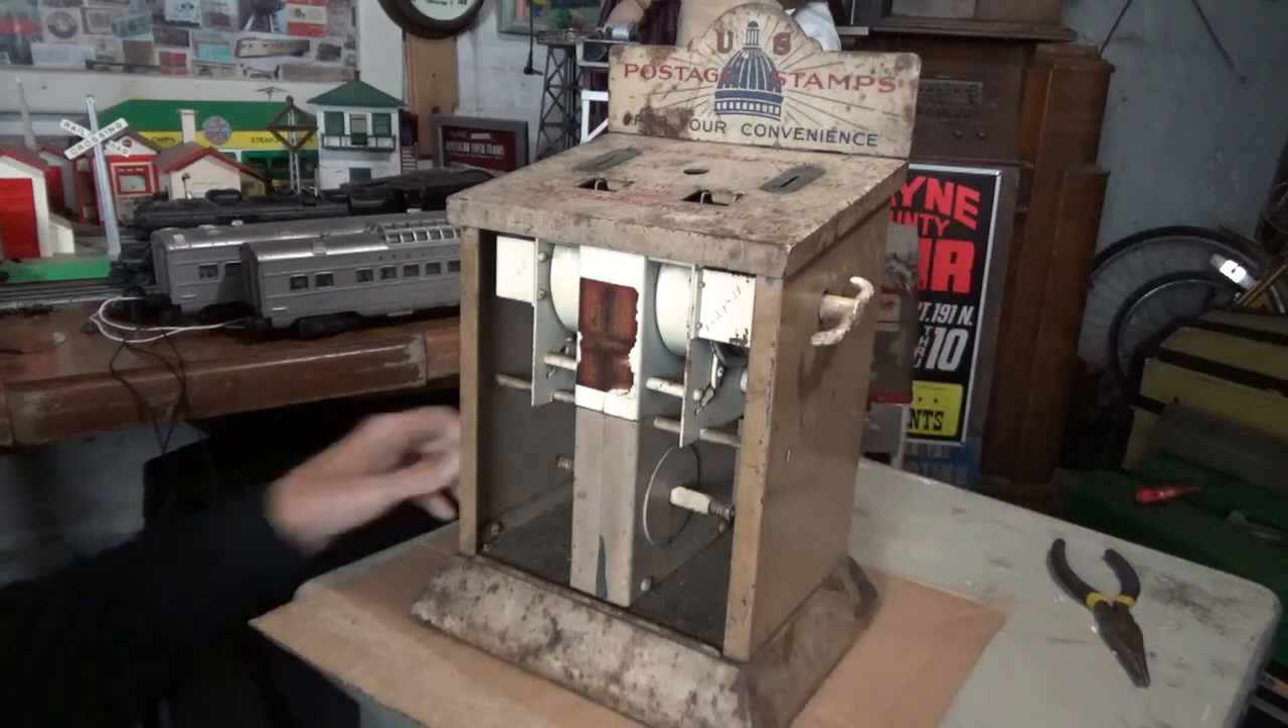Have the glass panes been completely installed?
No.